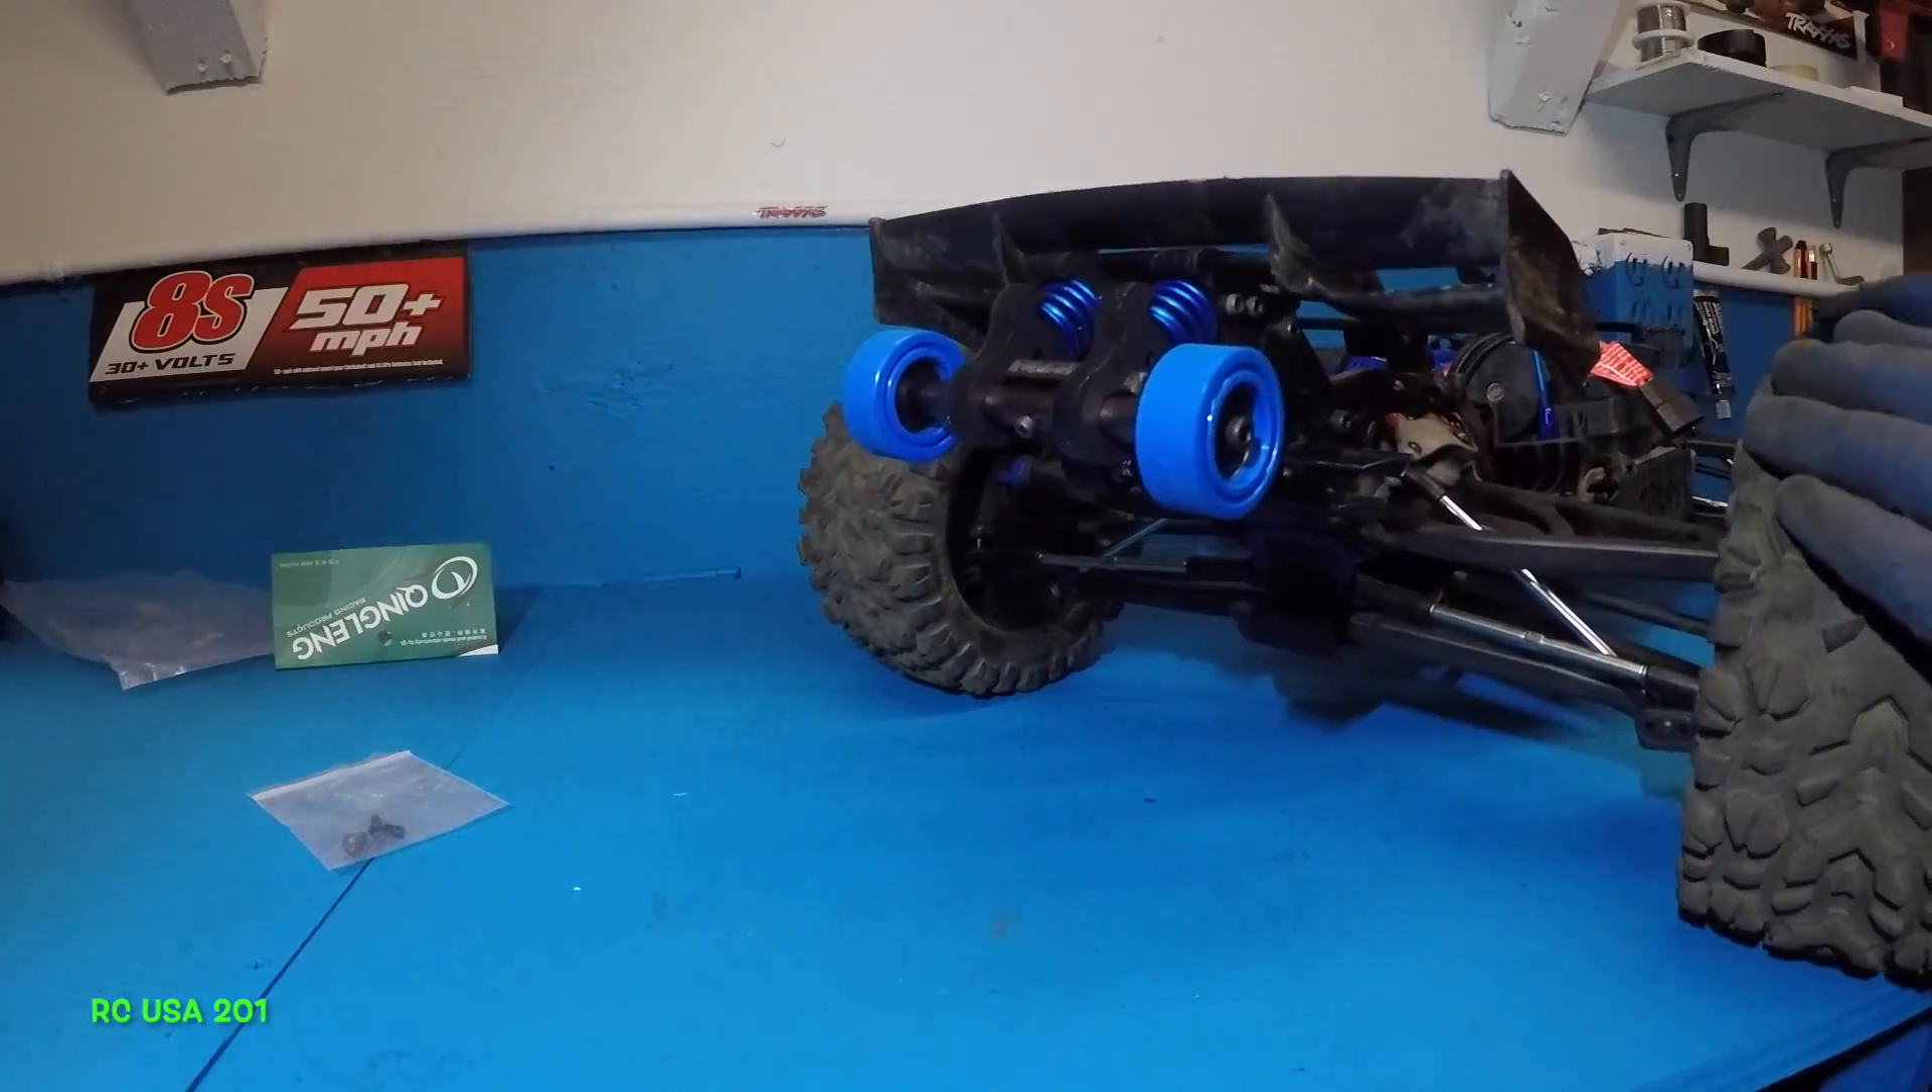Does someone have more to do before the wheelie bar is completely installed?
No.